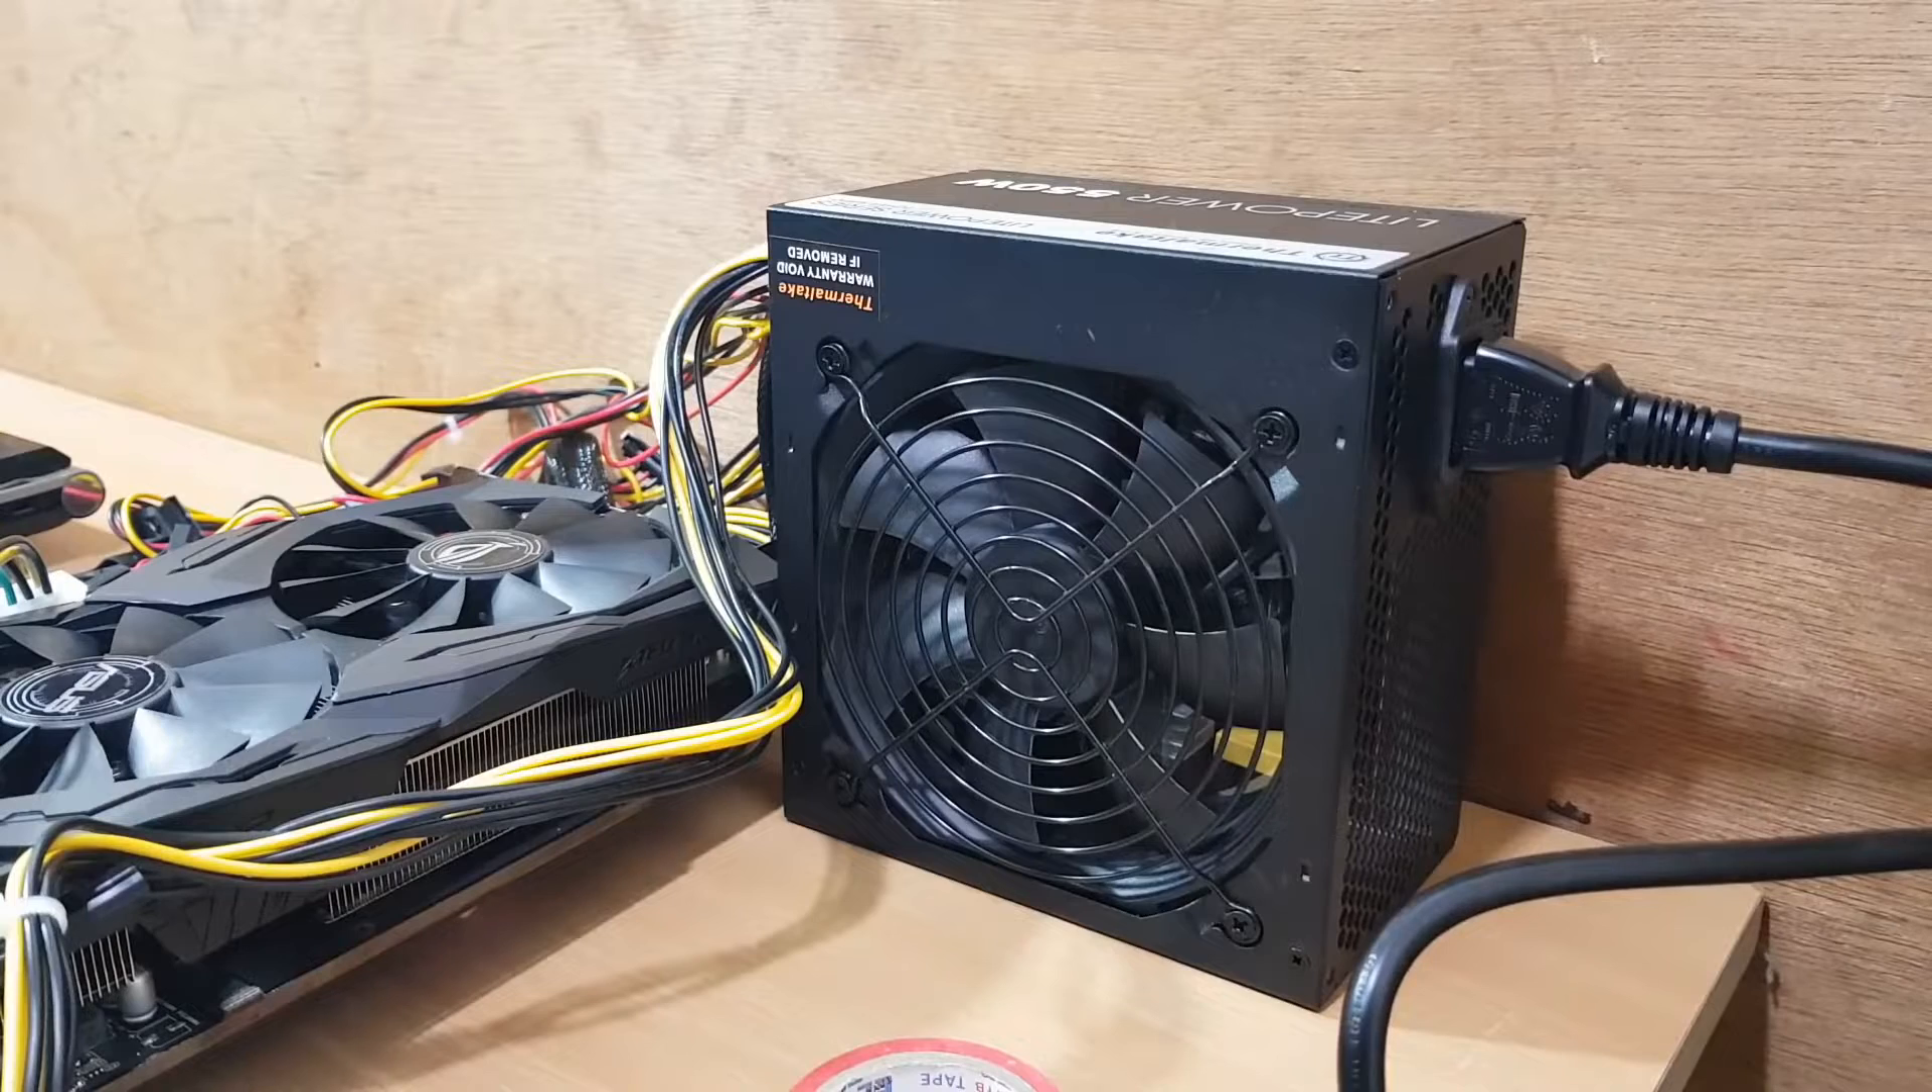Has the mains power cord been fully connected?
Yes.